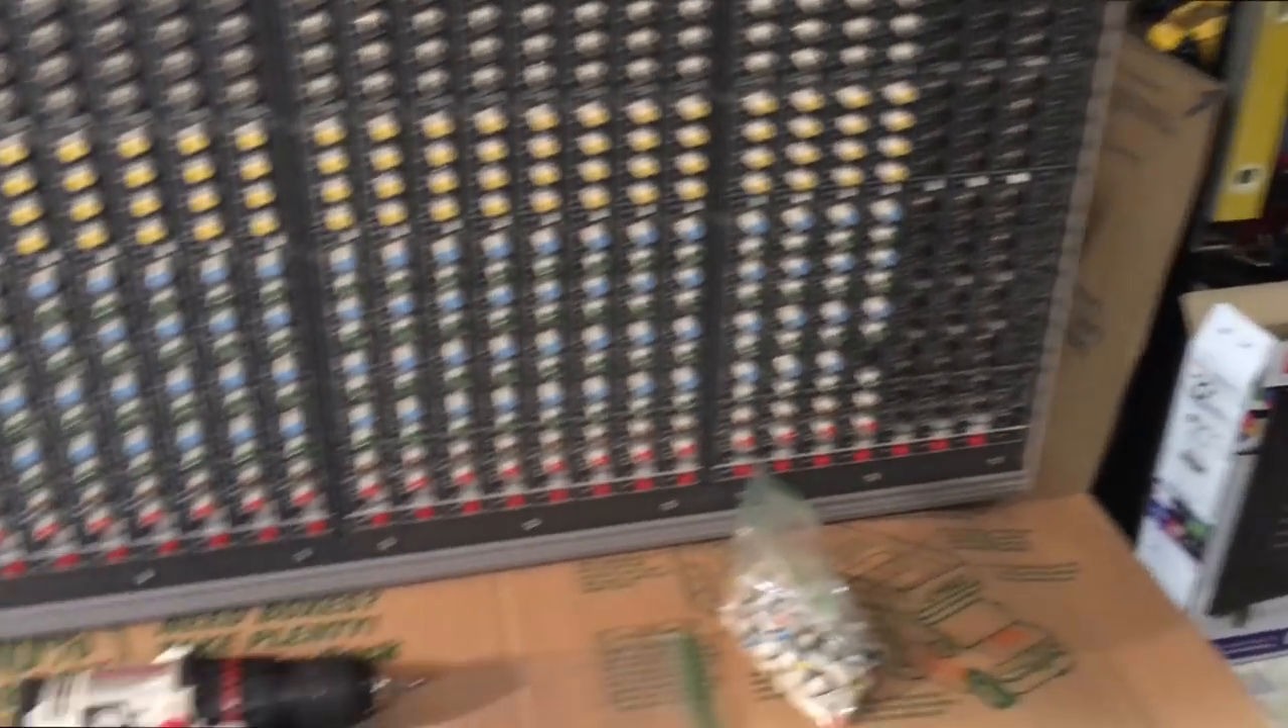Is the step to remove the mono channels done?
No.